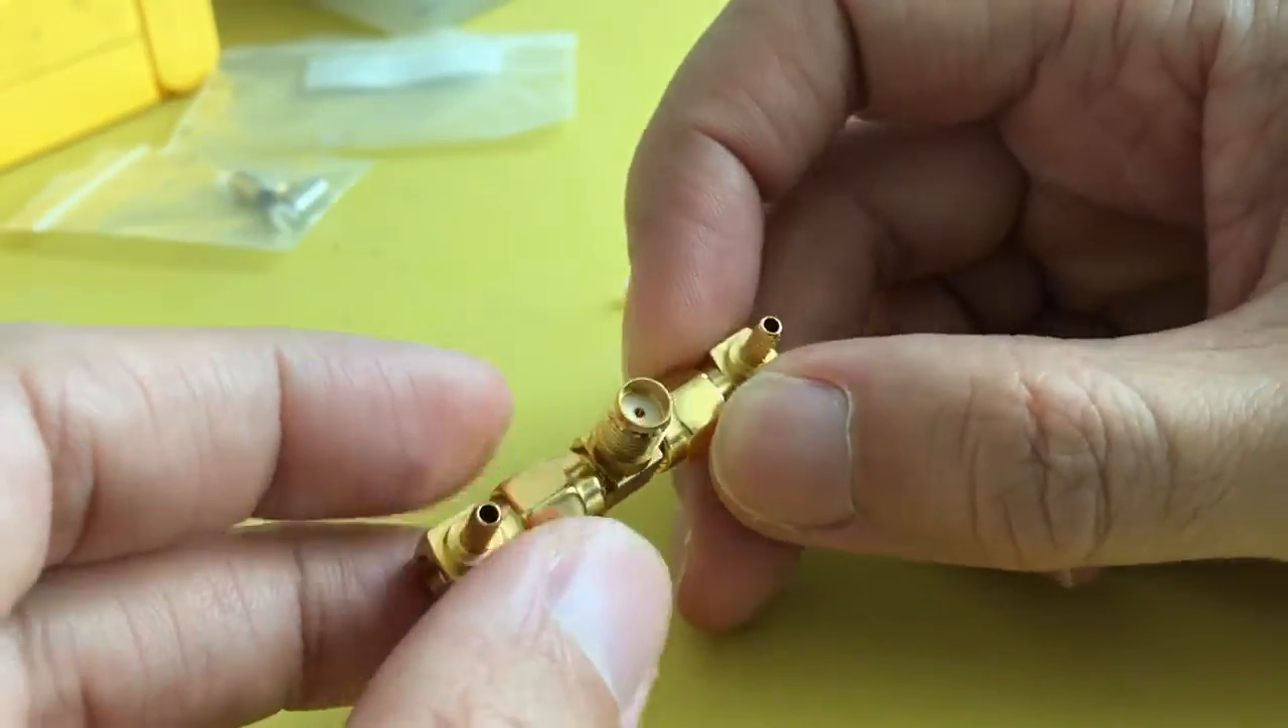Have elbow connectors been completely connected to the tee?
Yes.